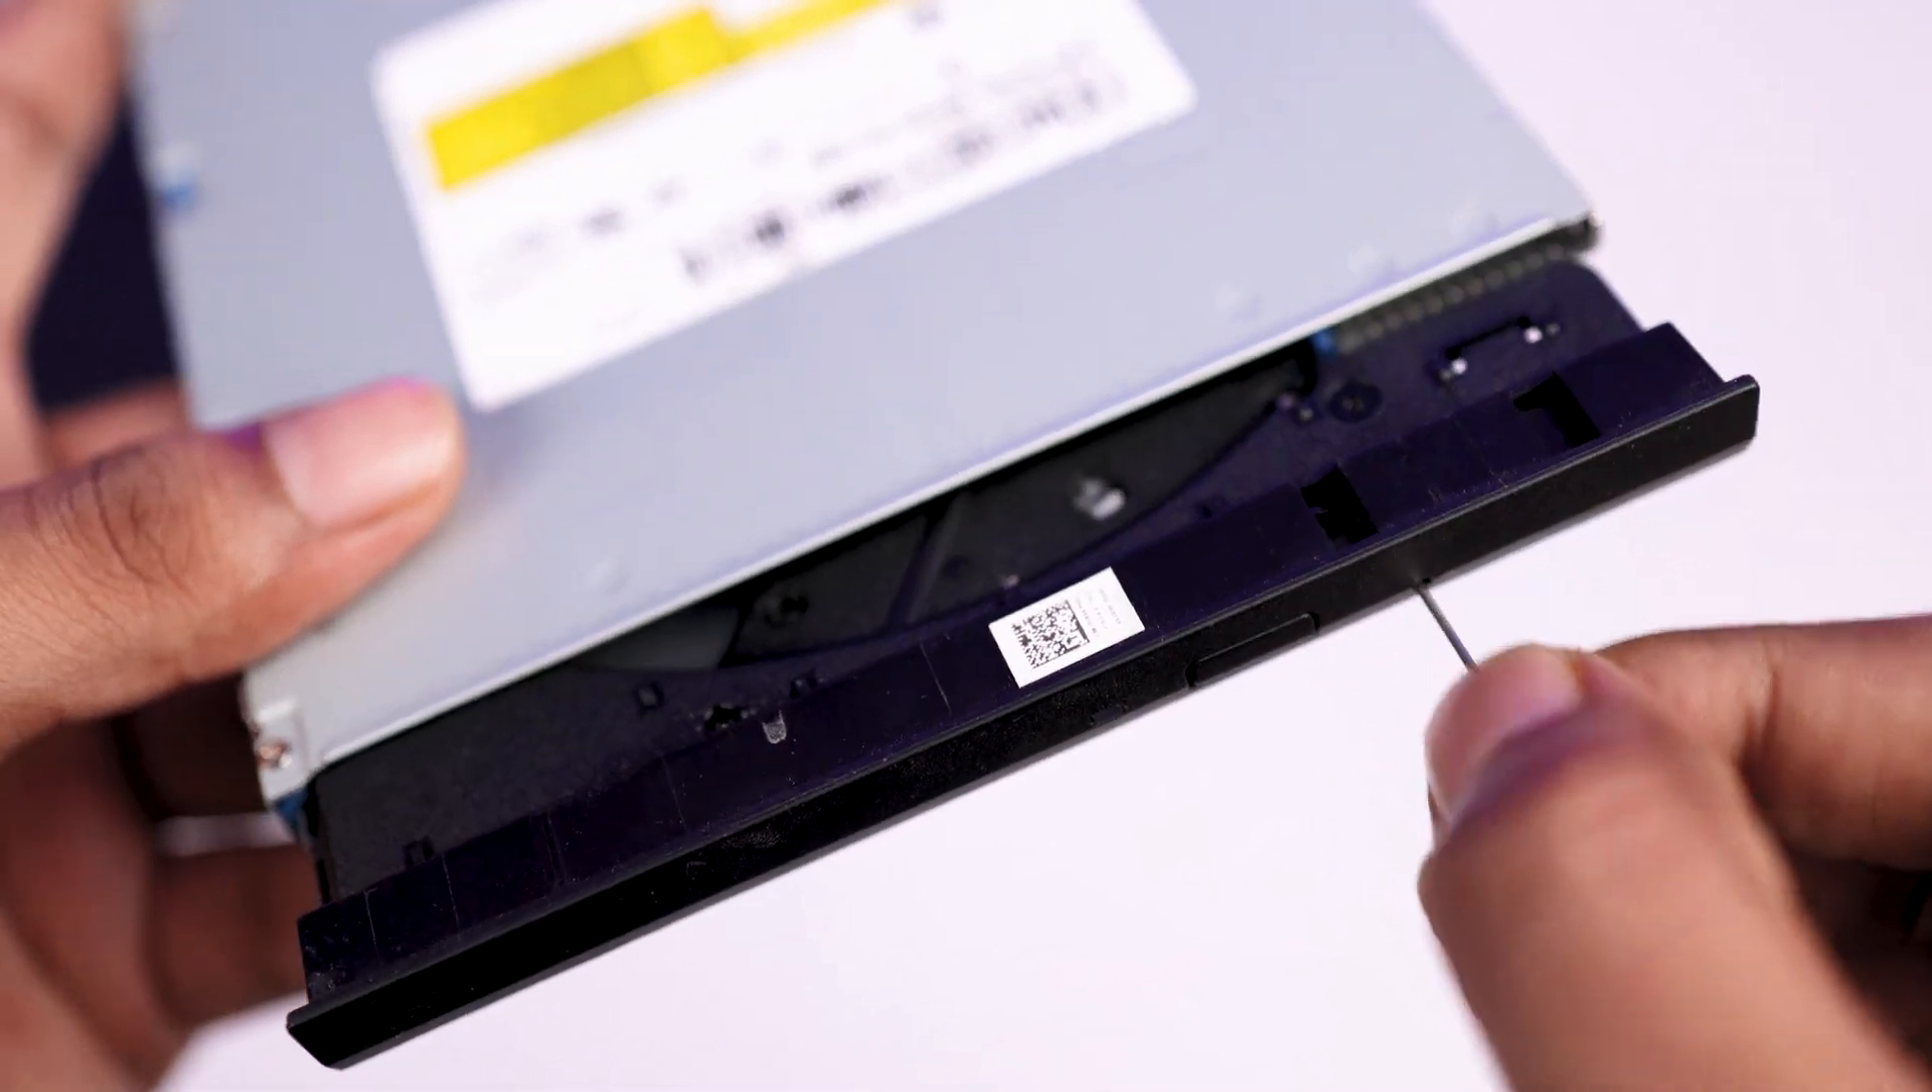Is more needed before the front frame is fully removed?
Yes.